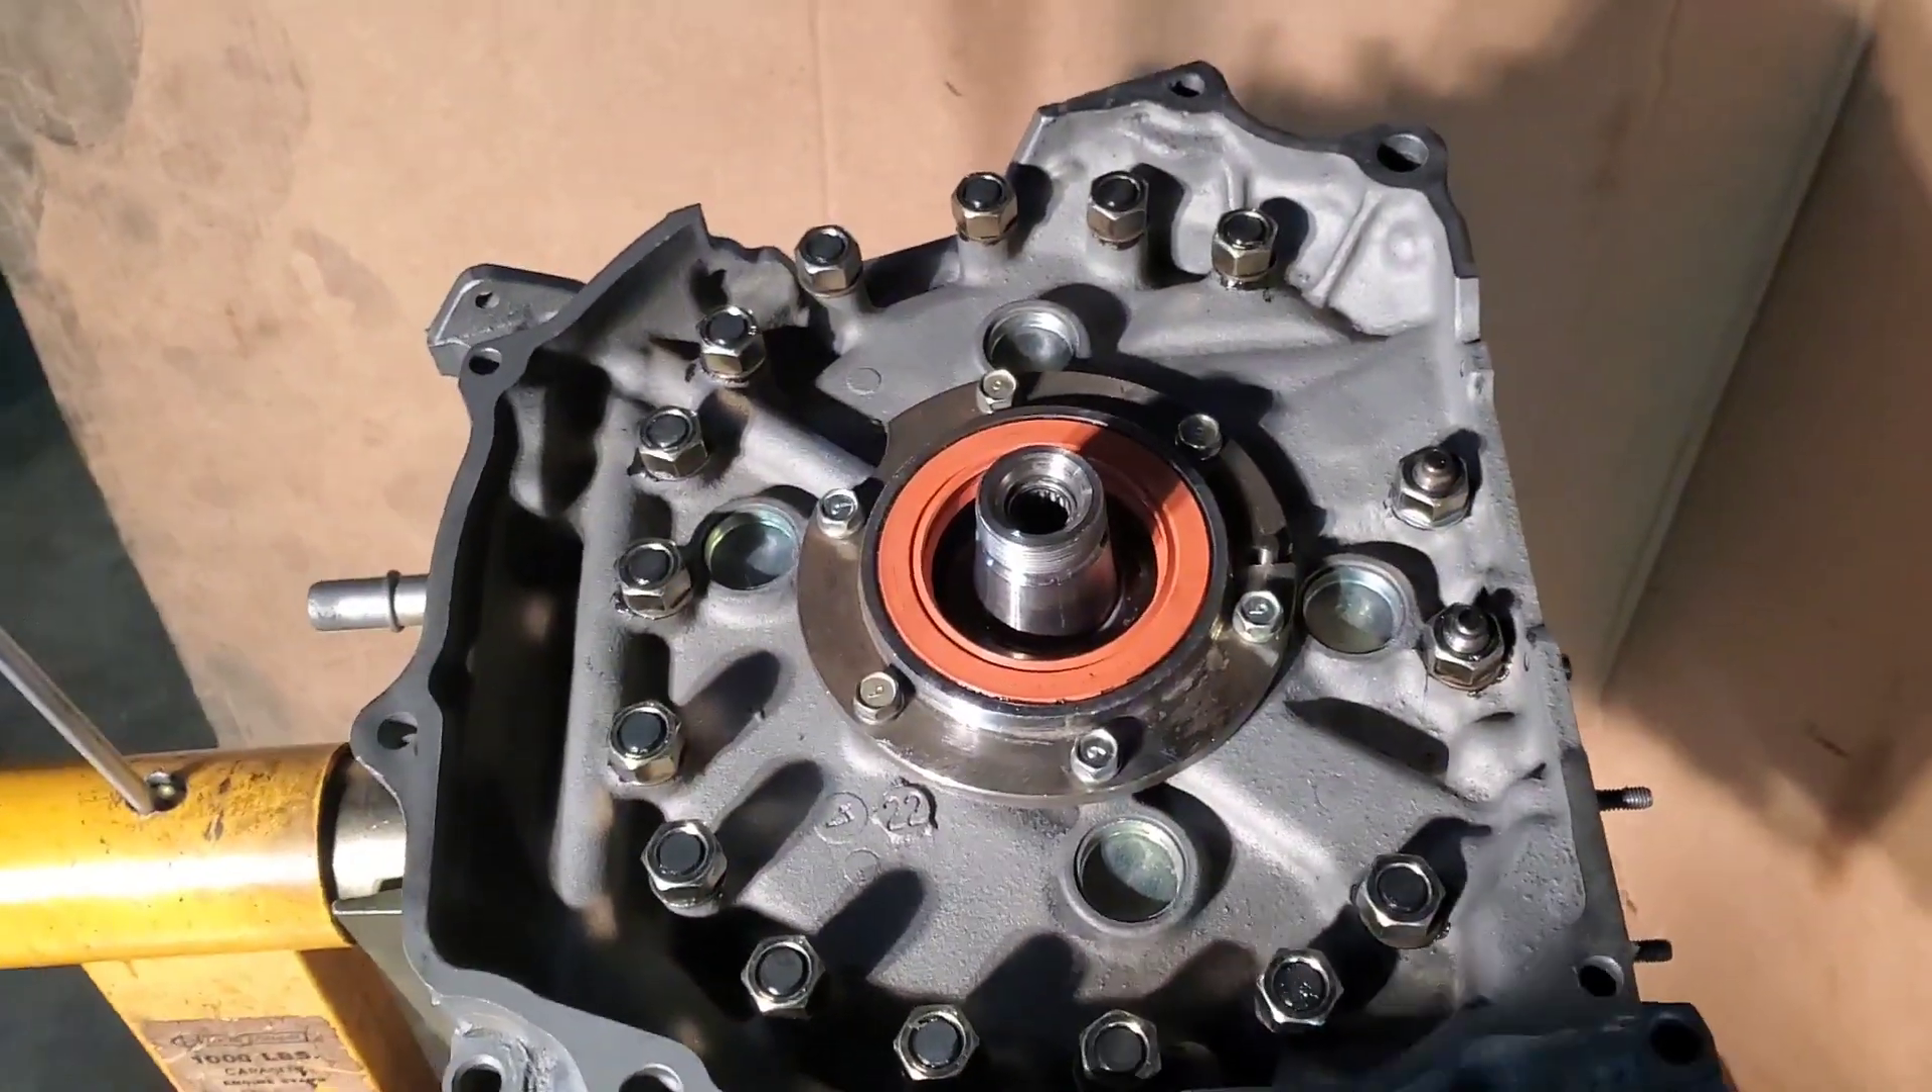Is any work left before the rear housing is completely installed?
No.